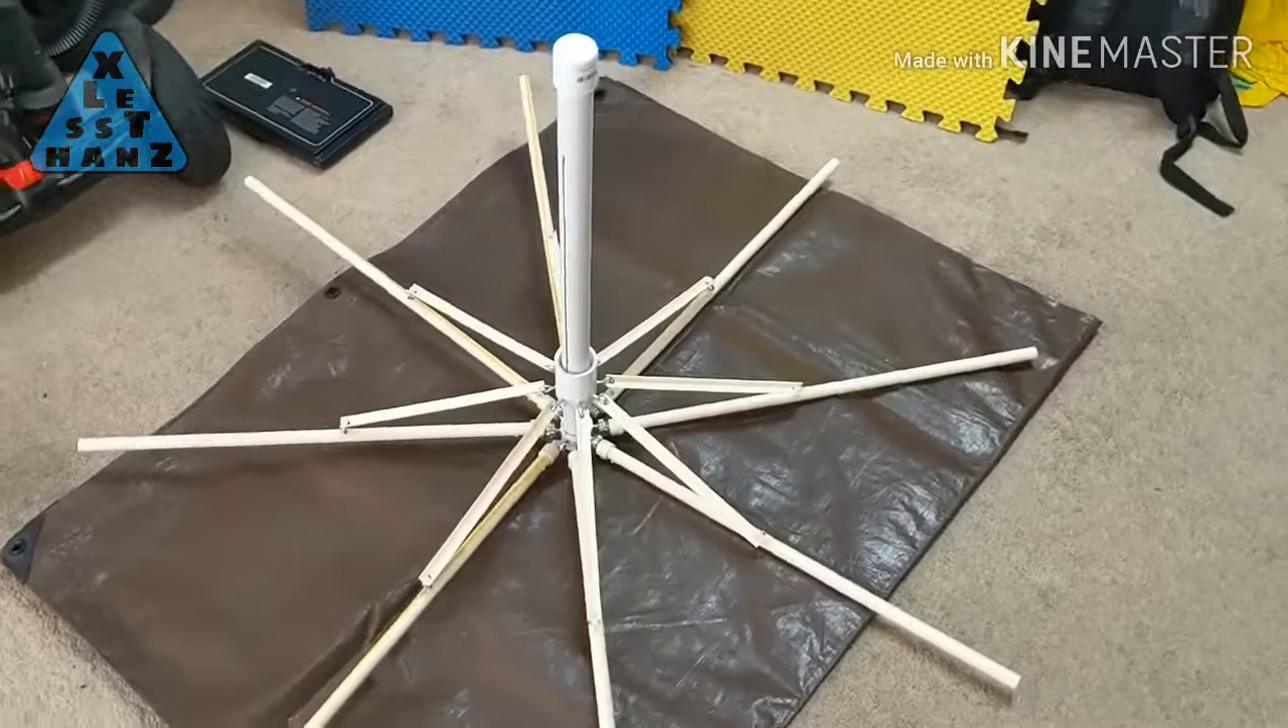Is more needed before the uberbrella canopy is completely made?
Yes.